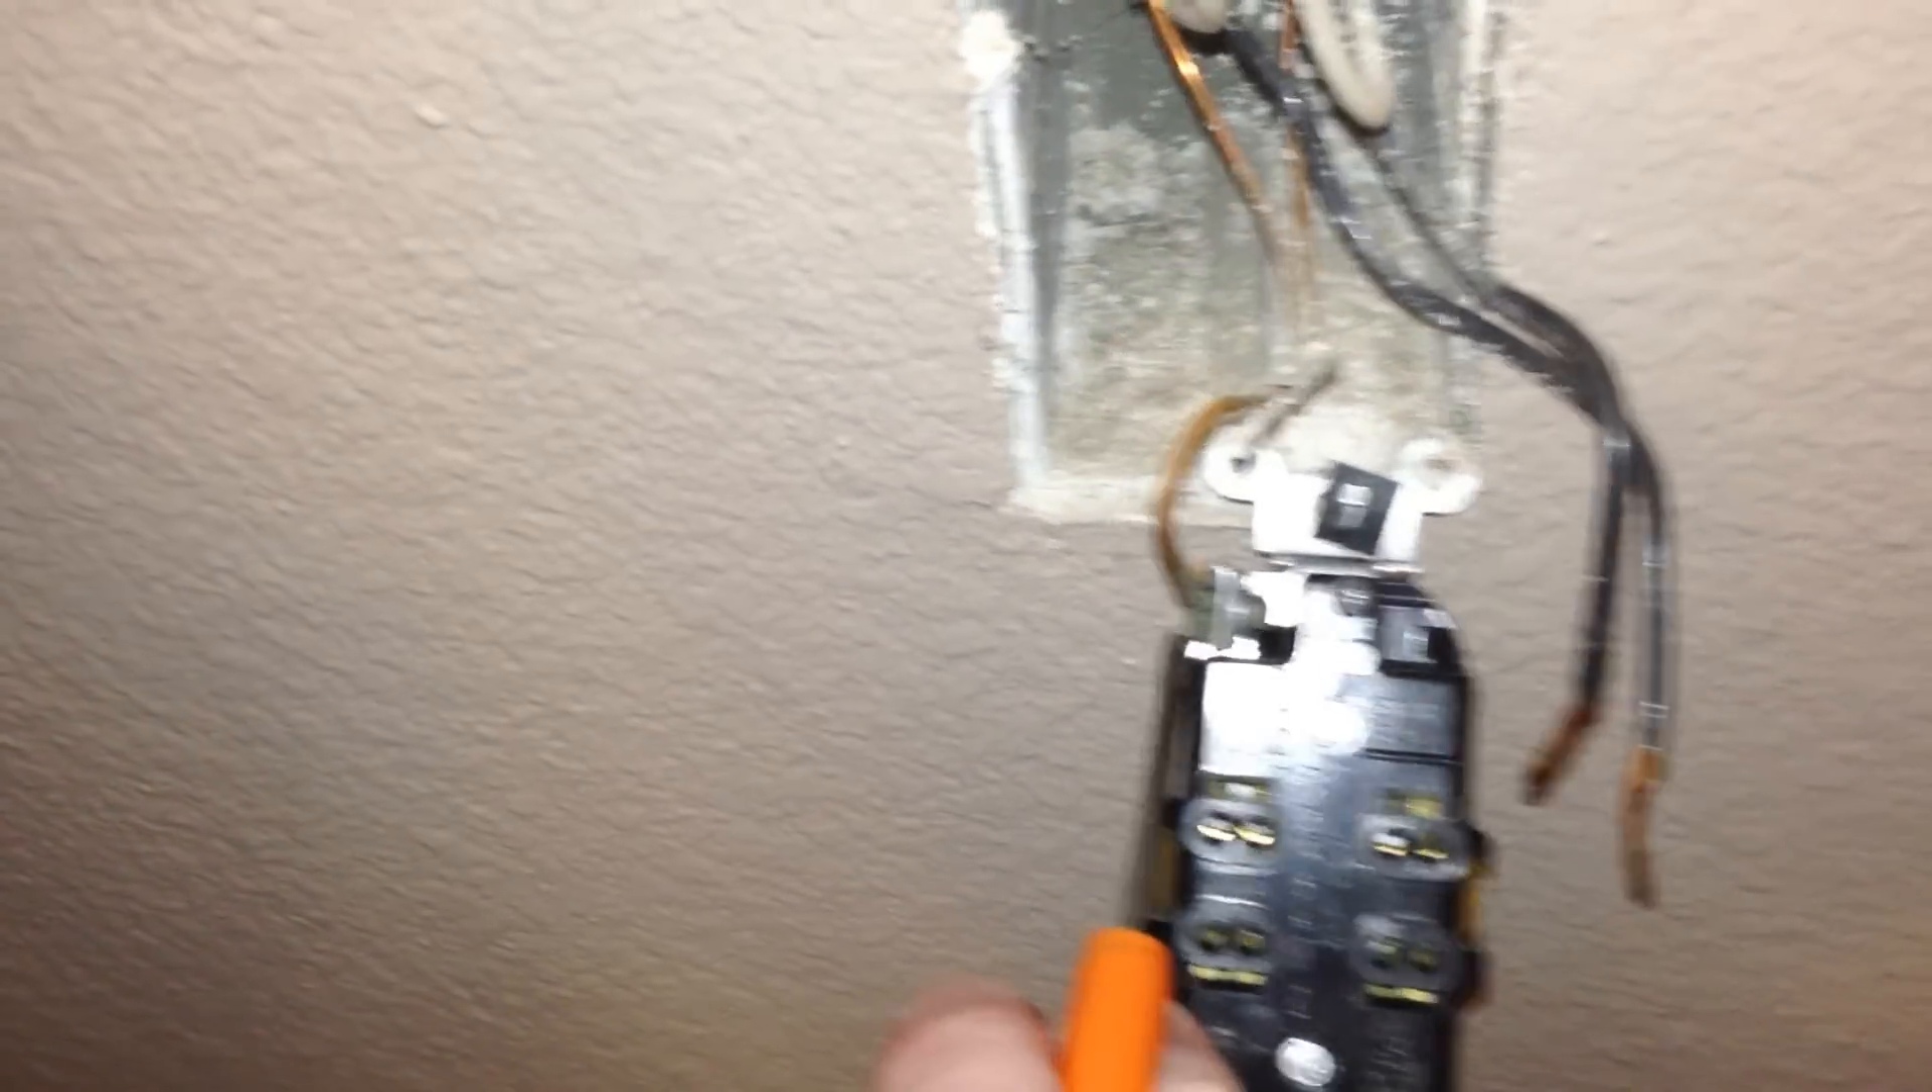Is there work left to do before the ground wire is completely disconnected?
Yes.